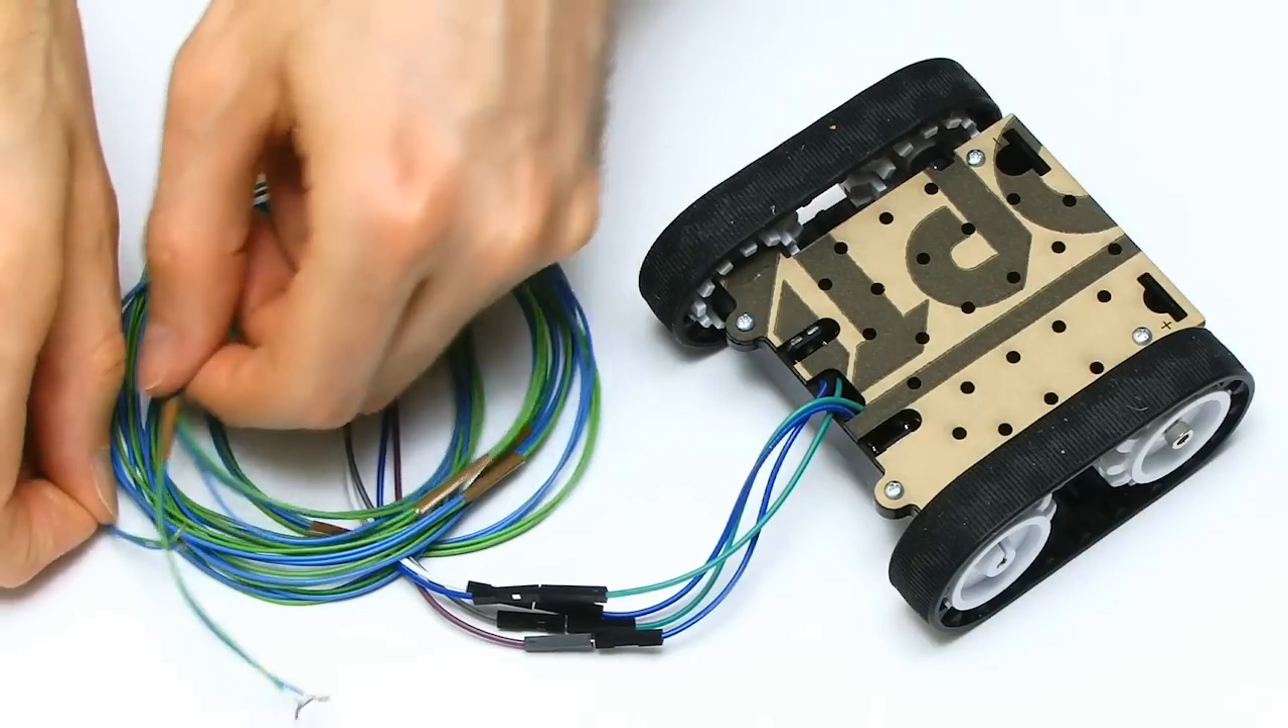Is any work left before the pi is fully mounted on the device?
Yes.